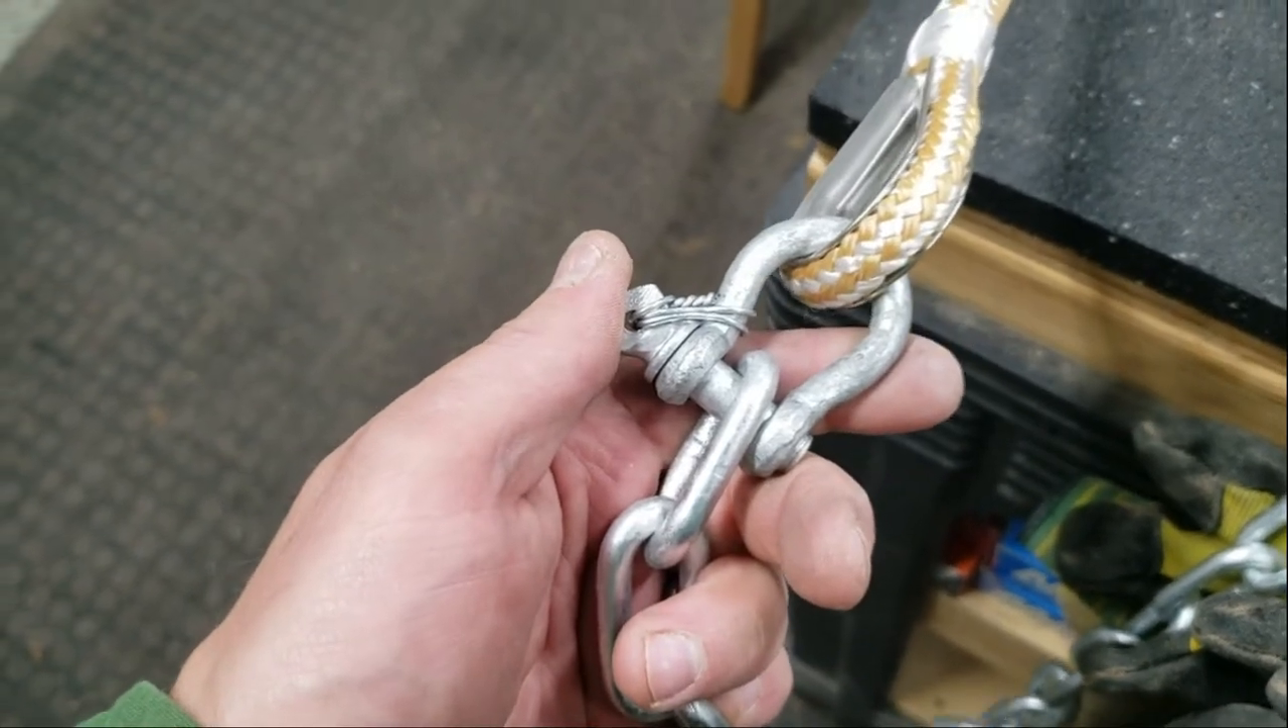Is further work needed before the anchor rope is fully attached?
No.